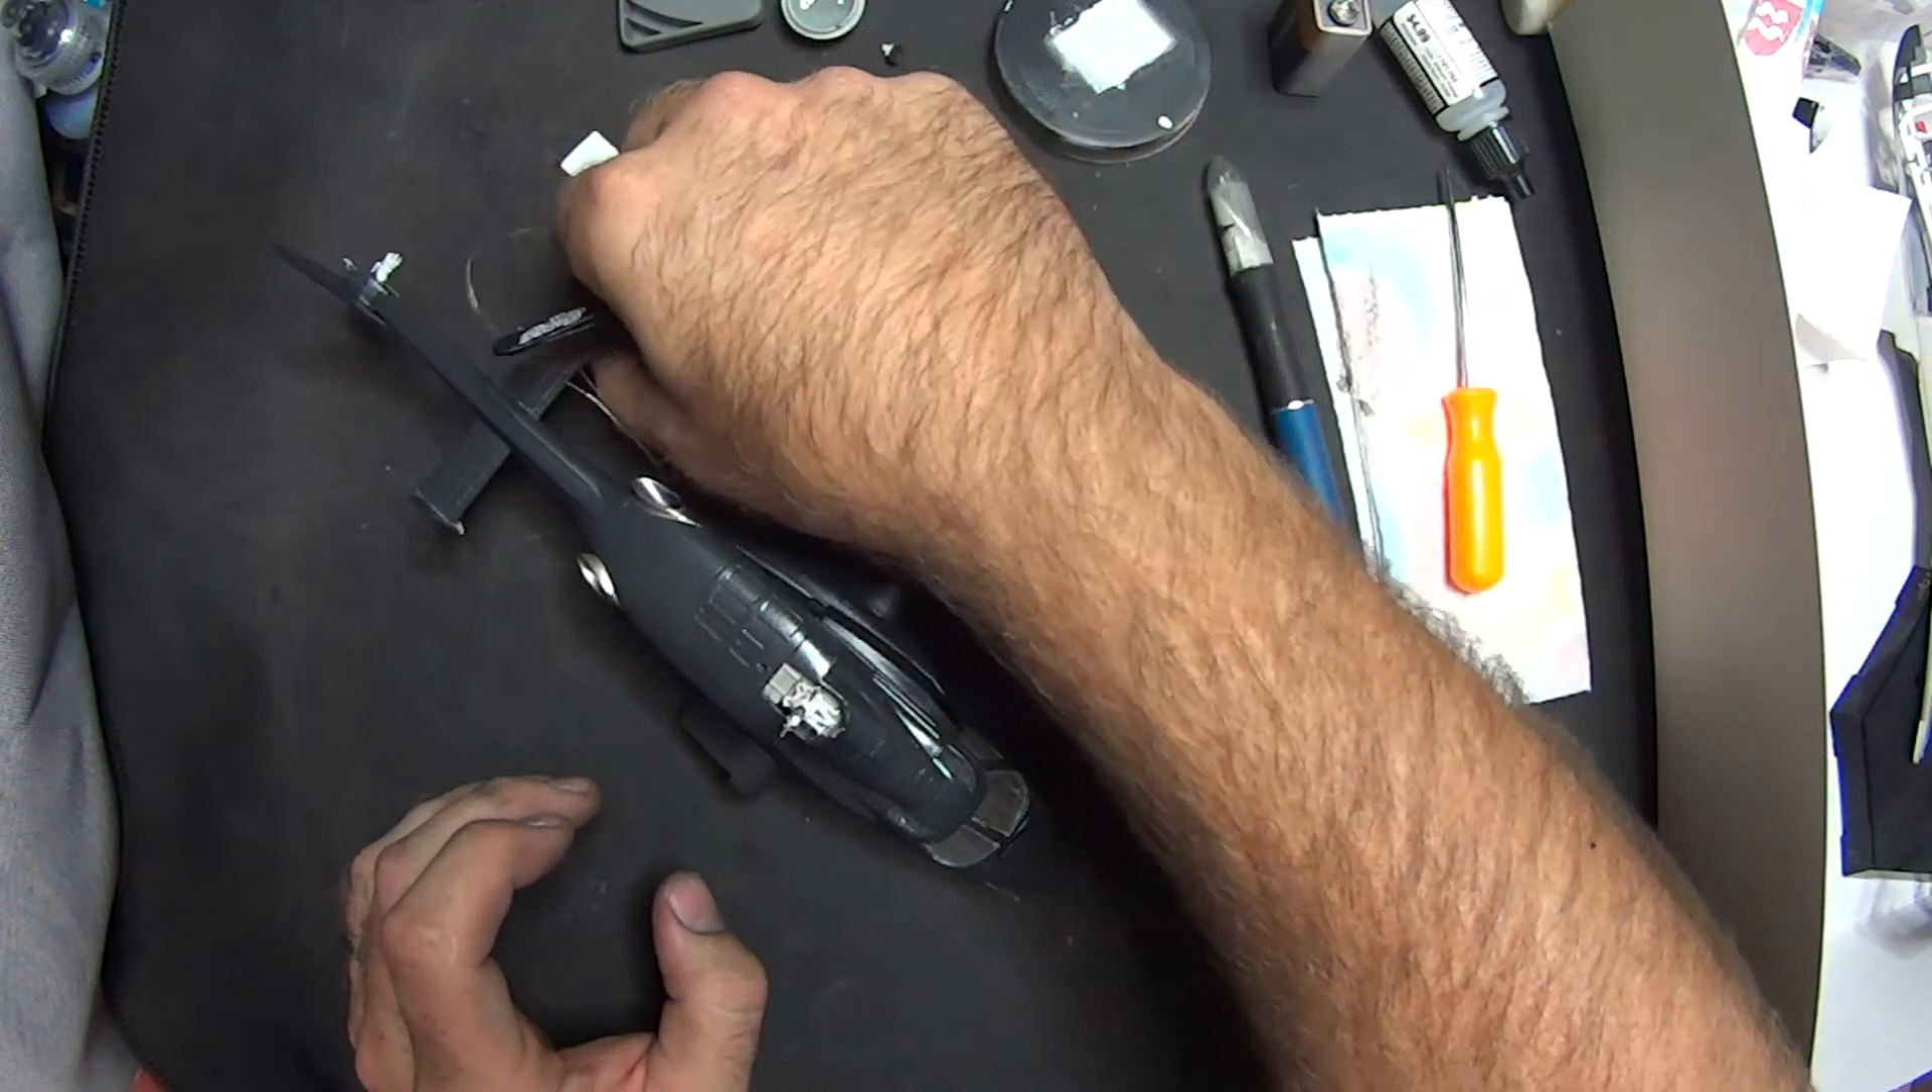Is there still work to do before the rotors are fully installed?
Yes.